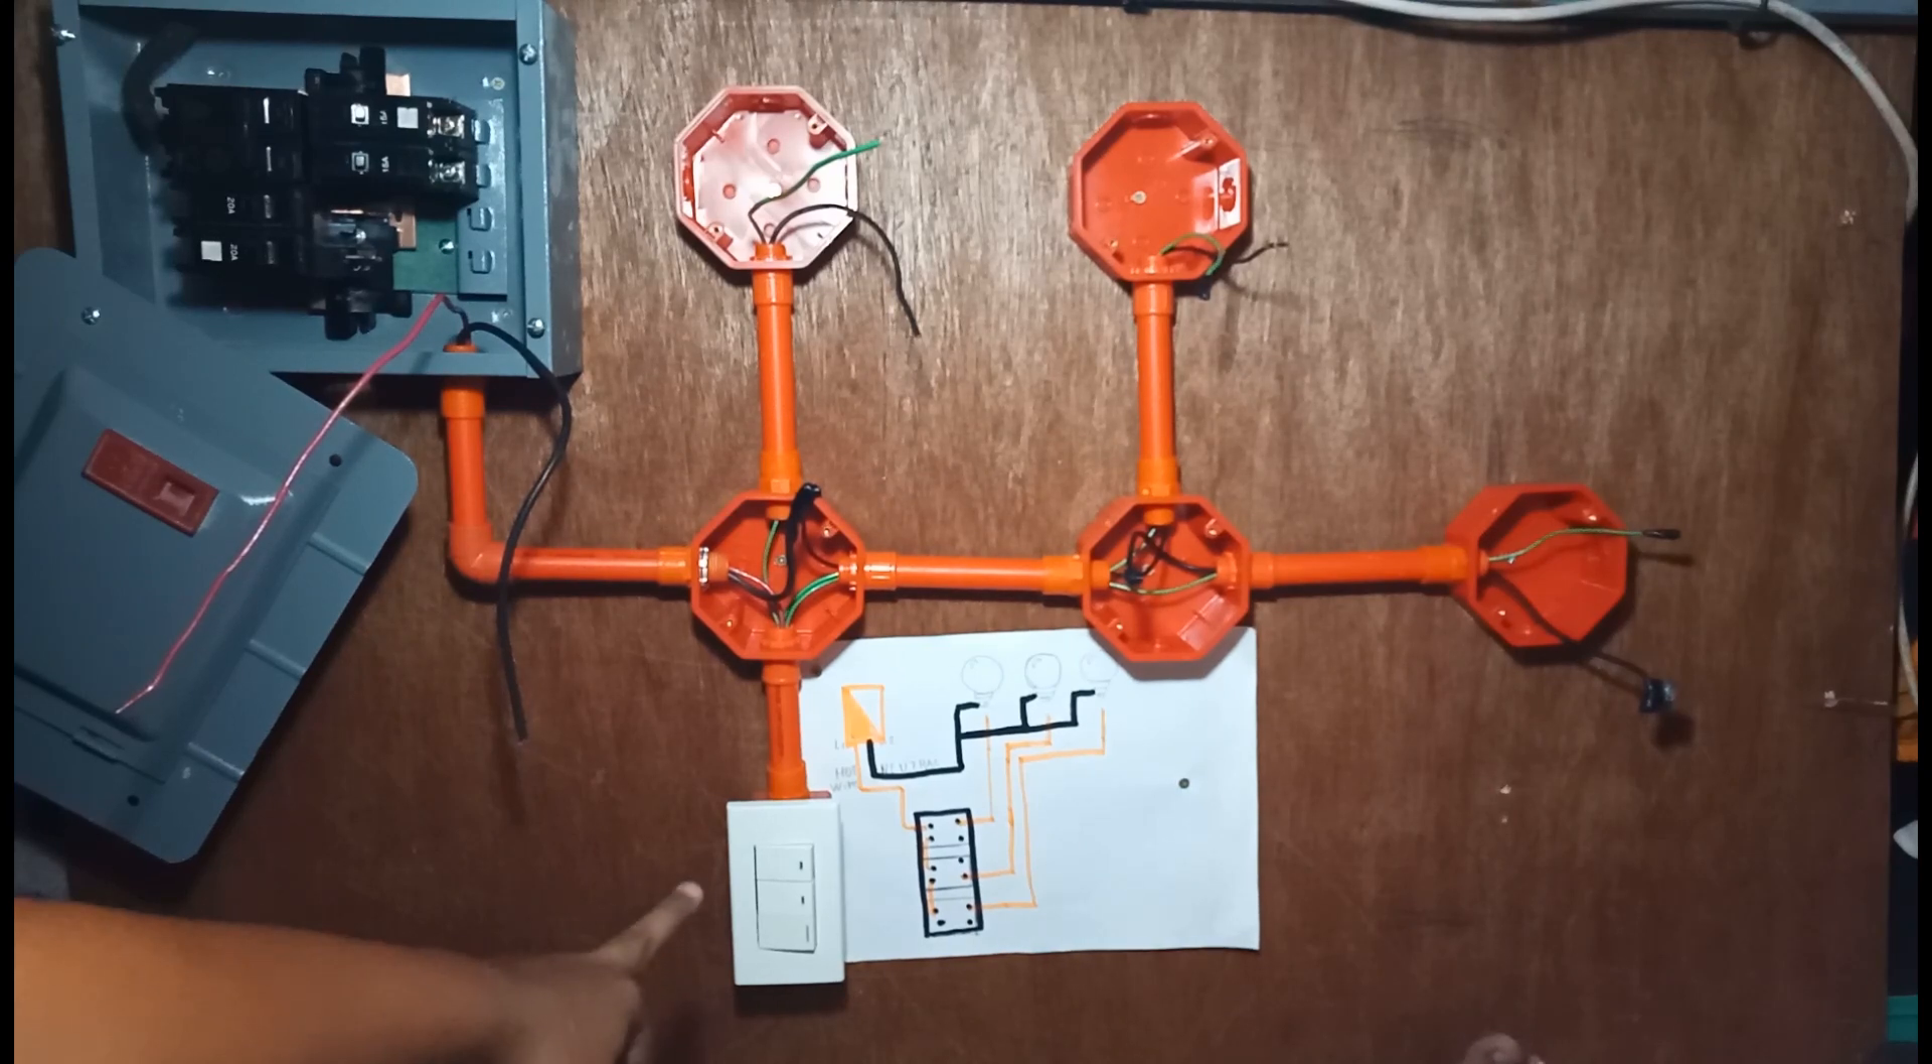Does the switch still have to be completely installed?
No.